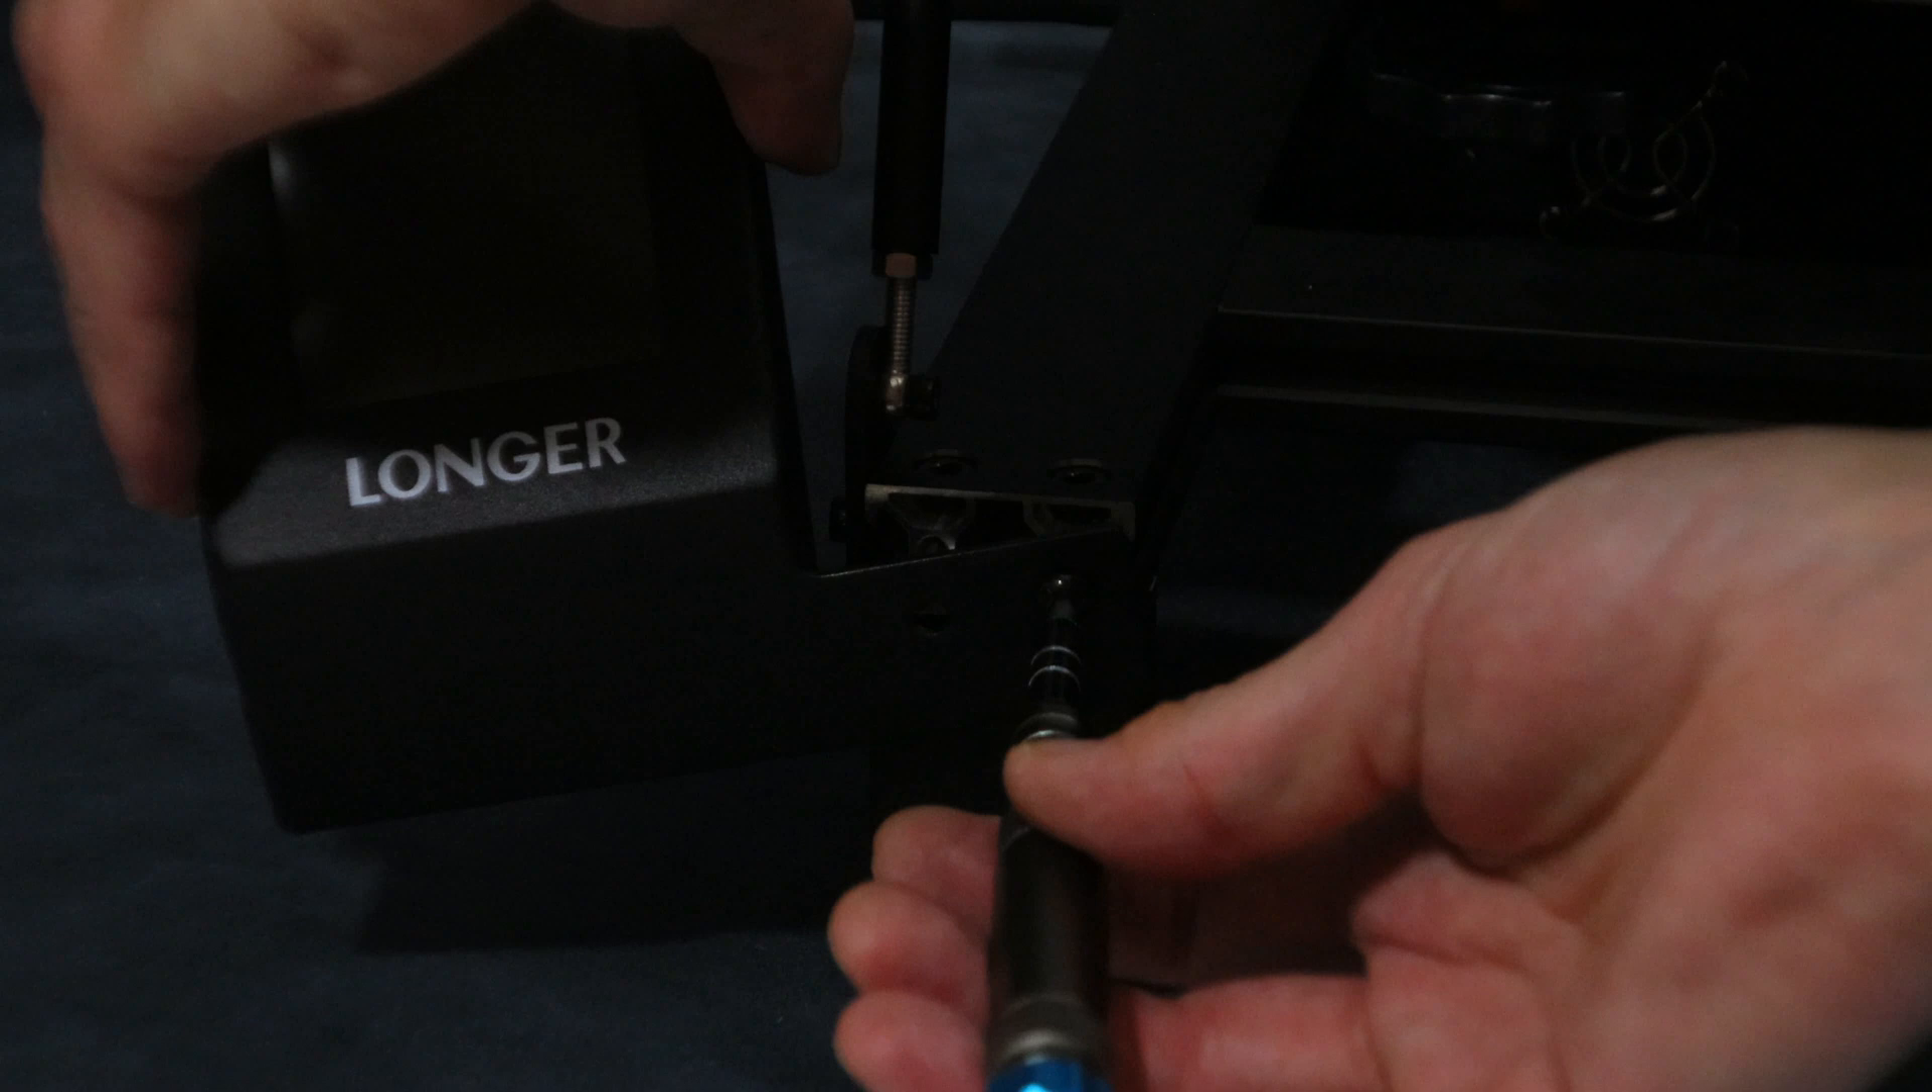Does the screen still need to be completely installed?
Yes.